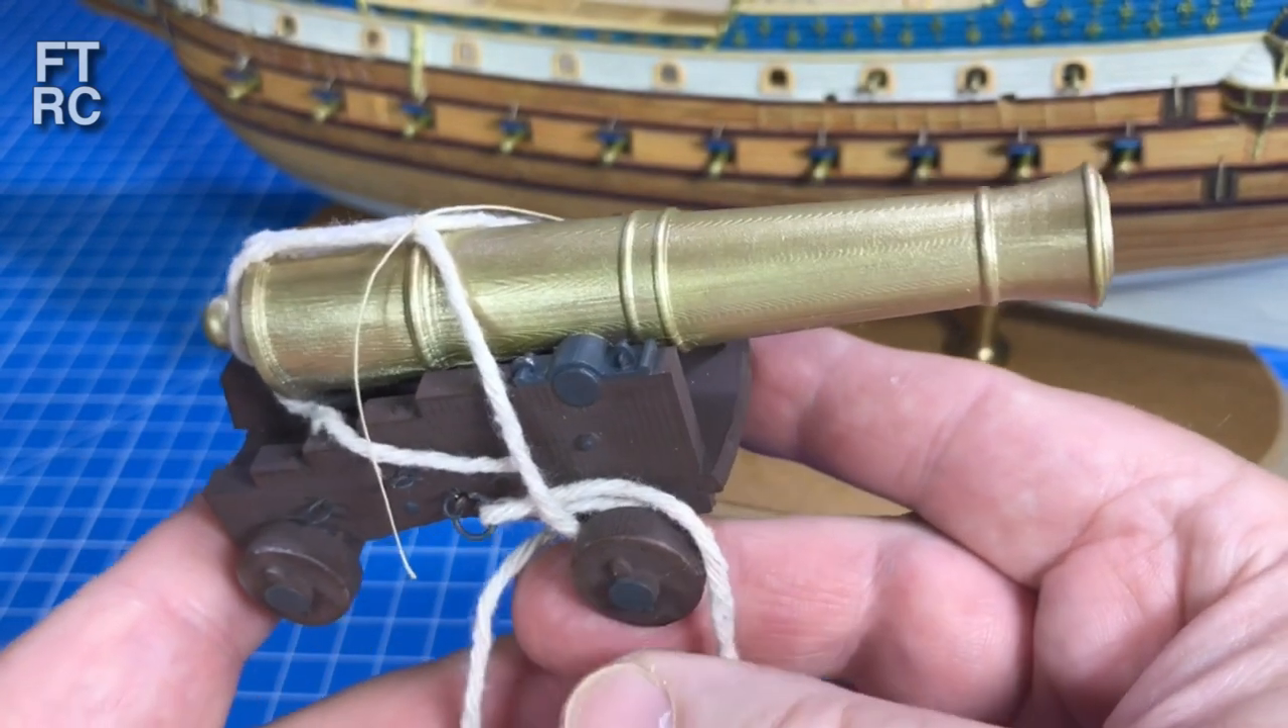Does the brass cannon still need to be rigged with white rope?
Yes.